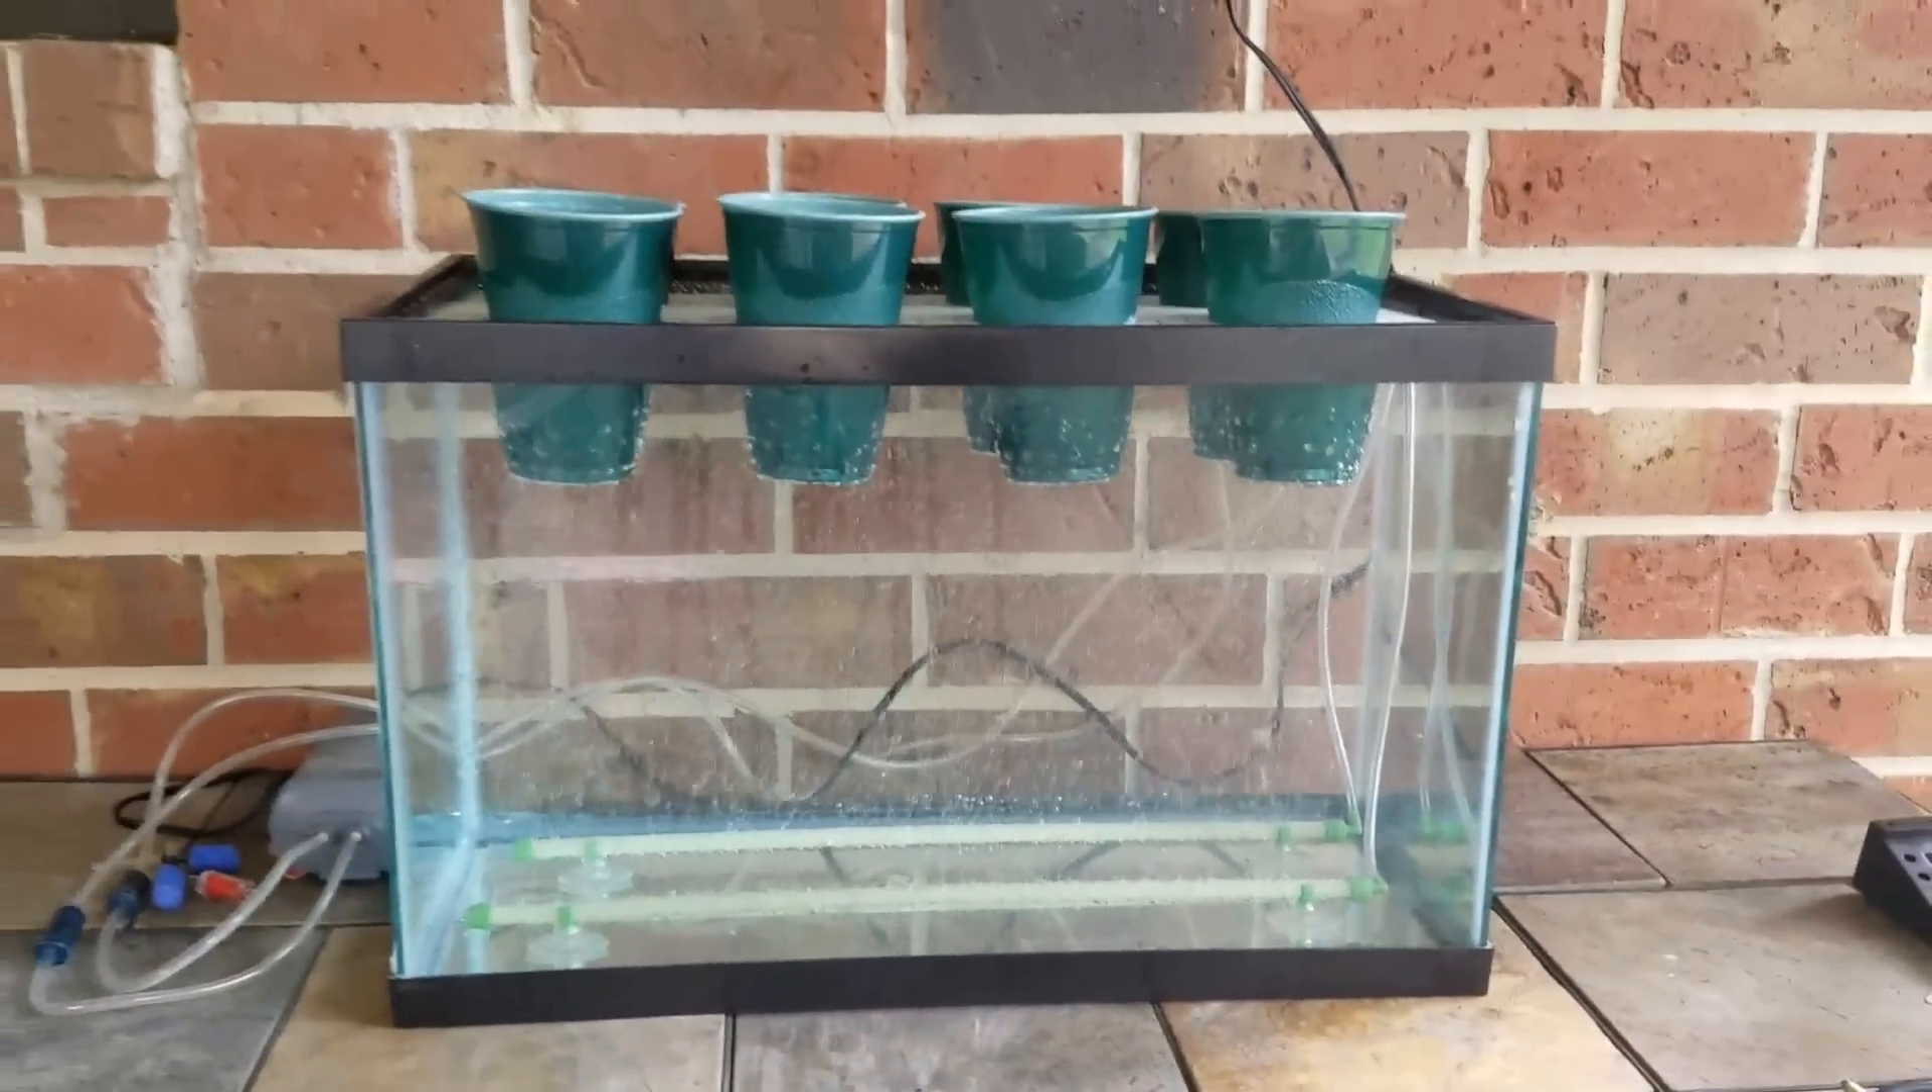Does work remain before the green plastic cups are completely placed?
No.